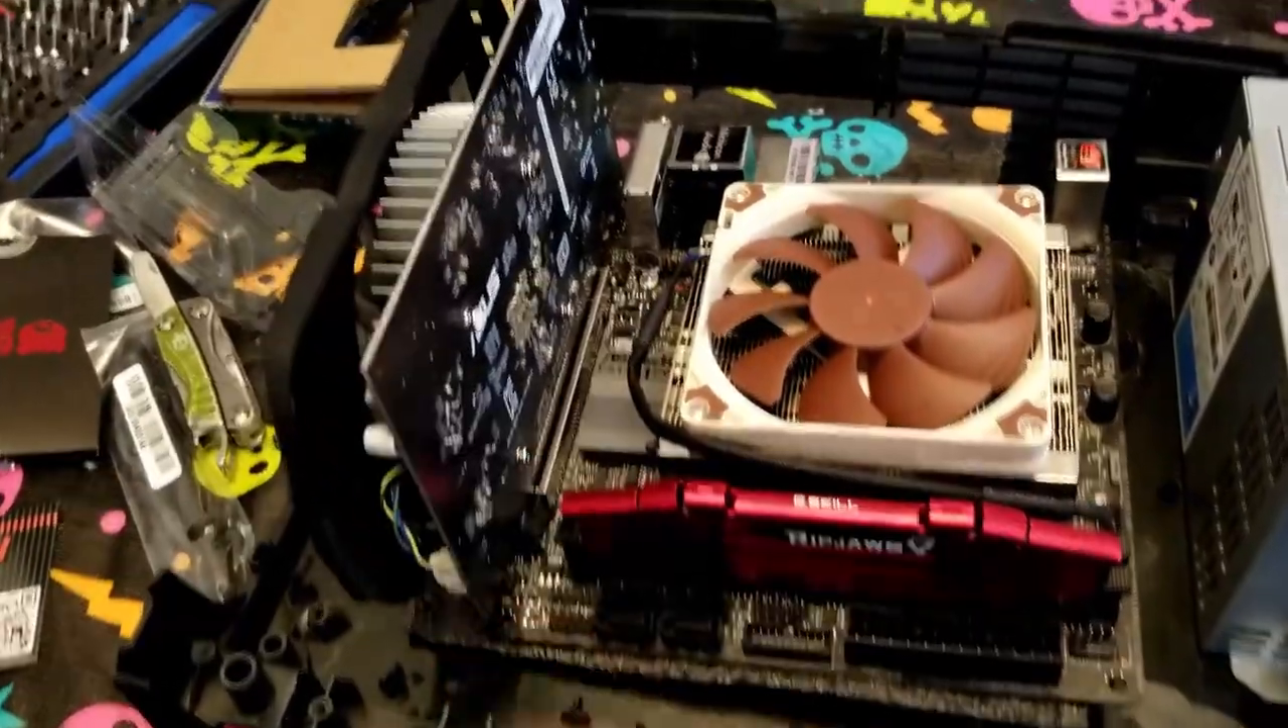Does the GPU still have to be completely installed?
No.